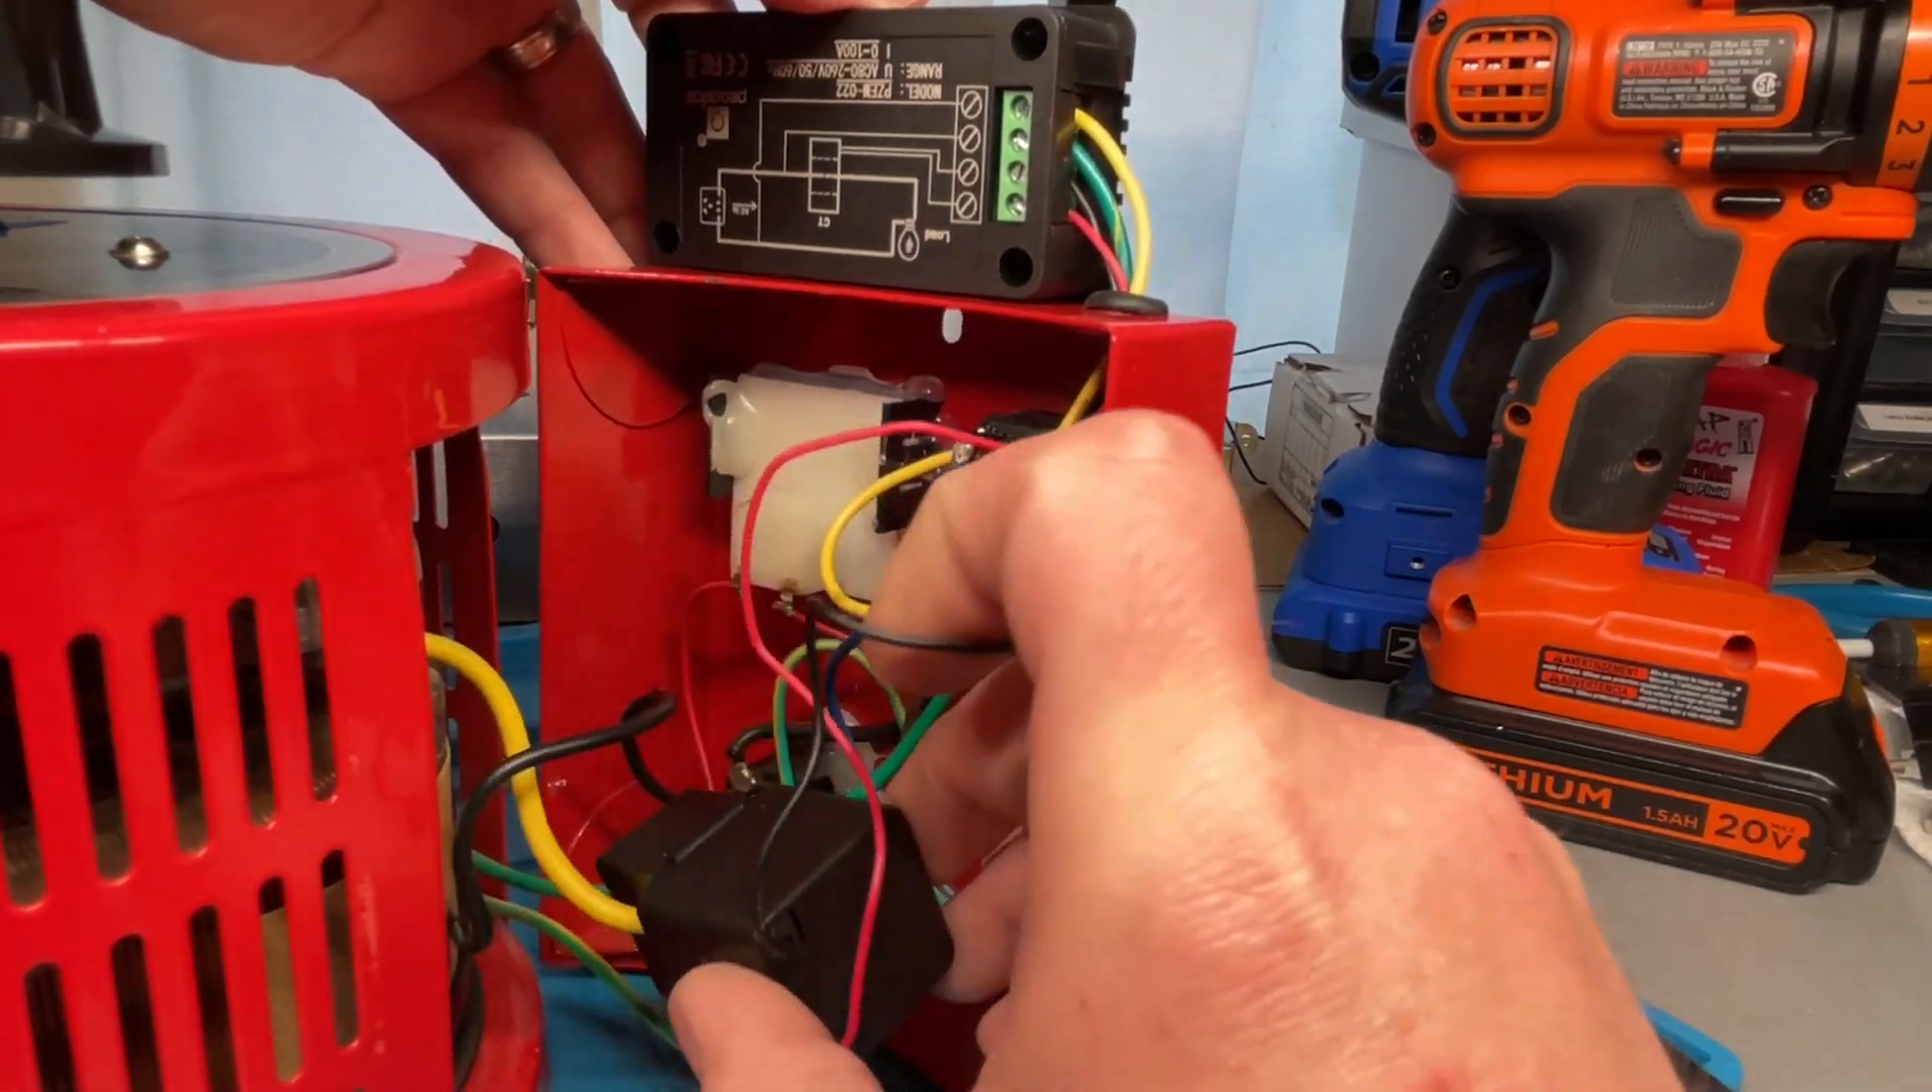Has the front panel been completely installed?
No.